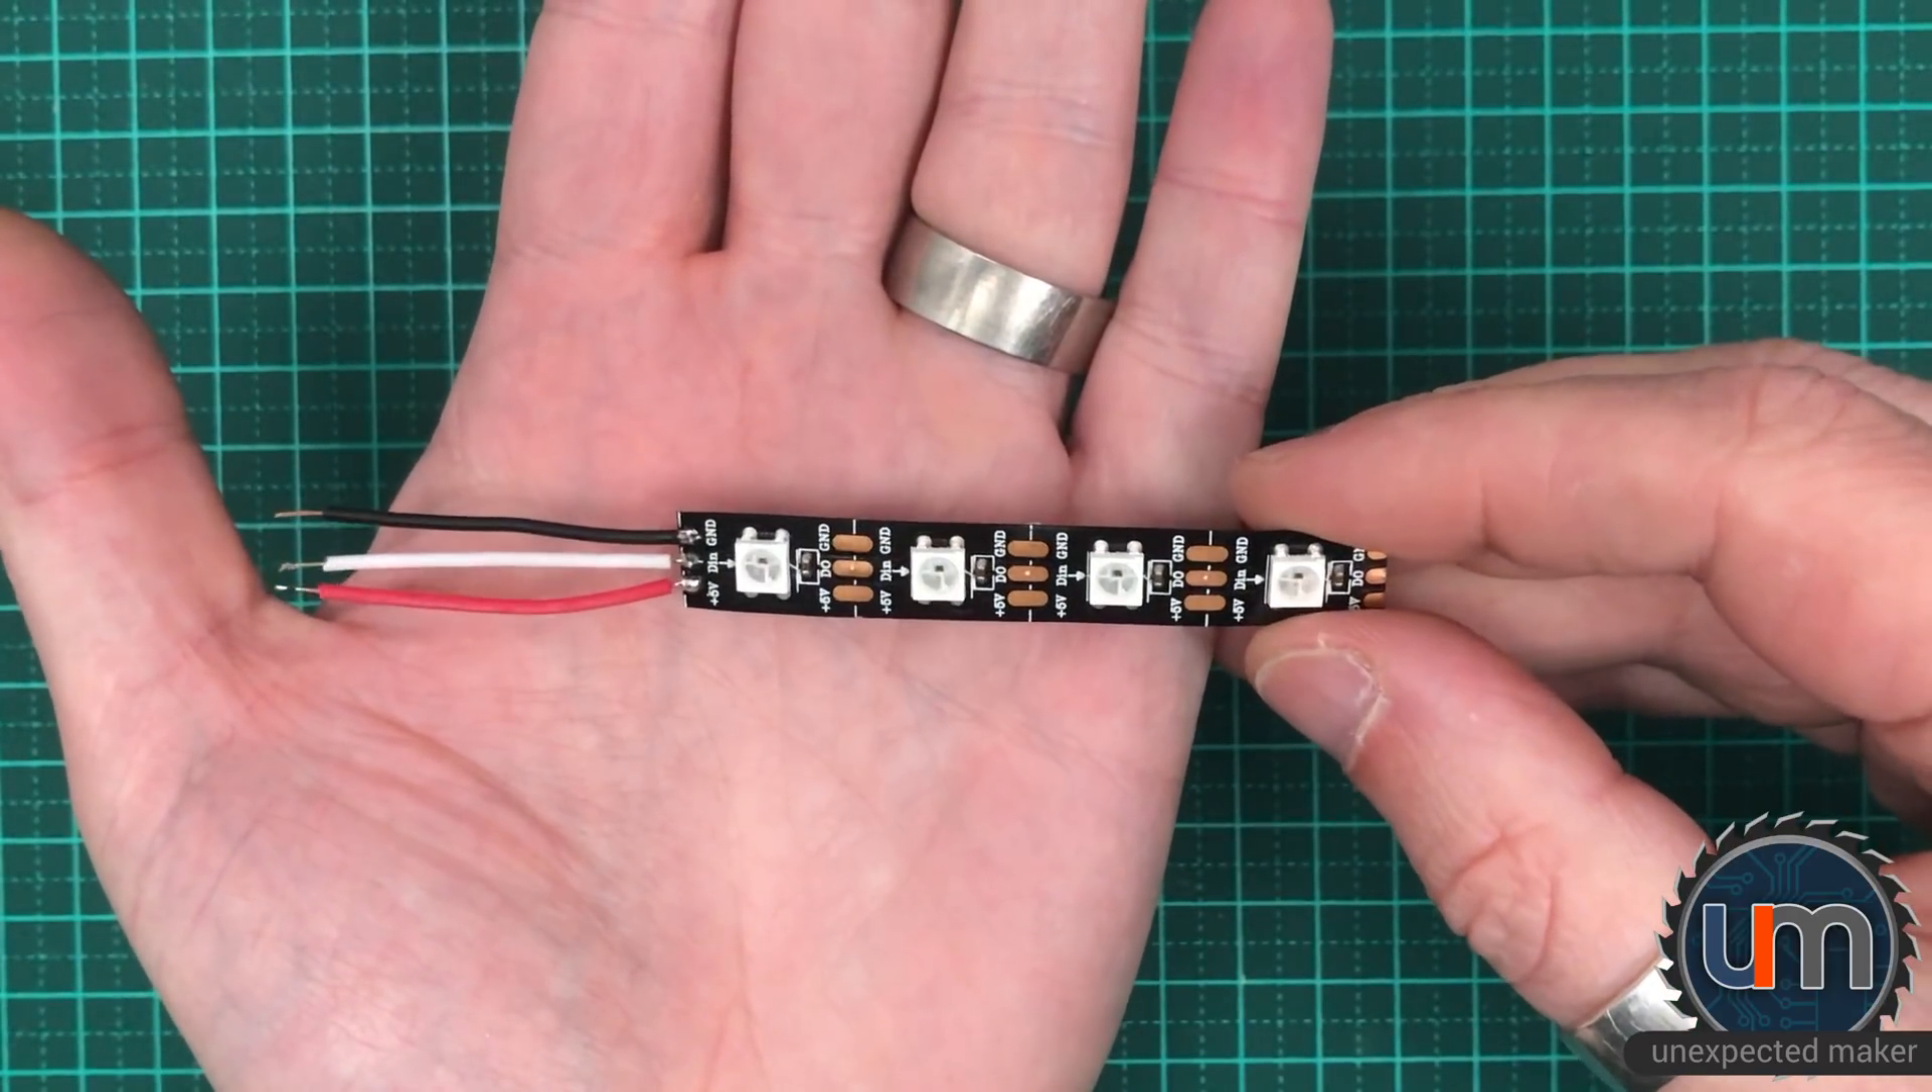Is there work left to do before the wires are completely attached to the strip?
No.